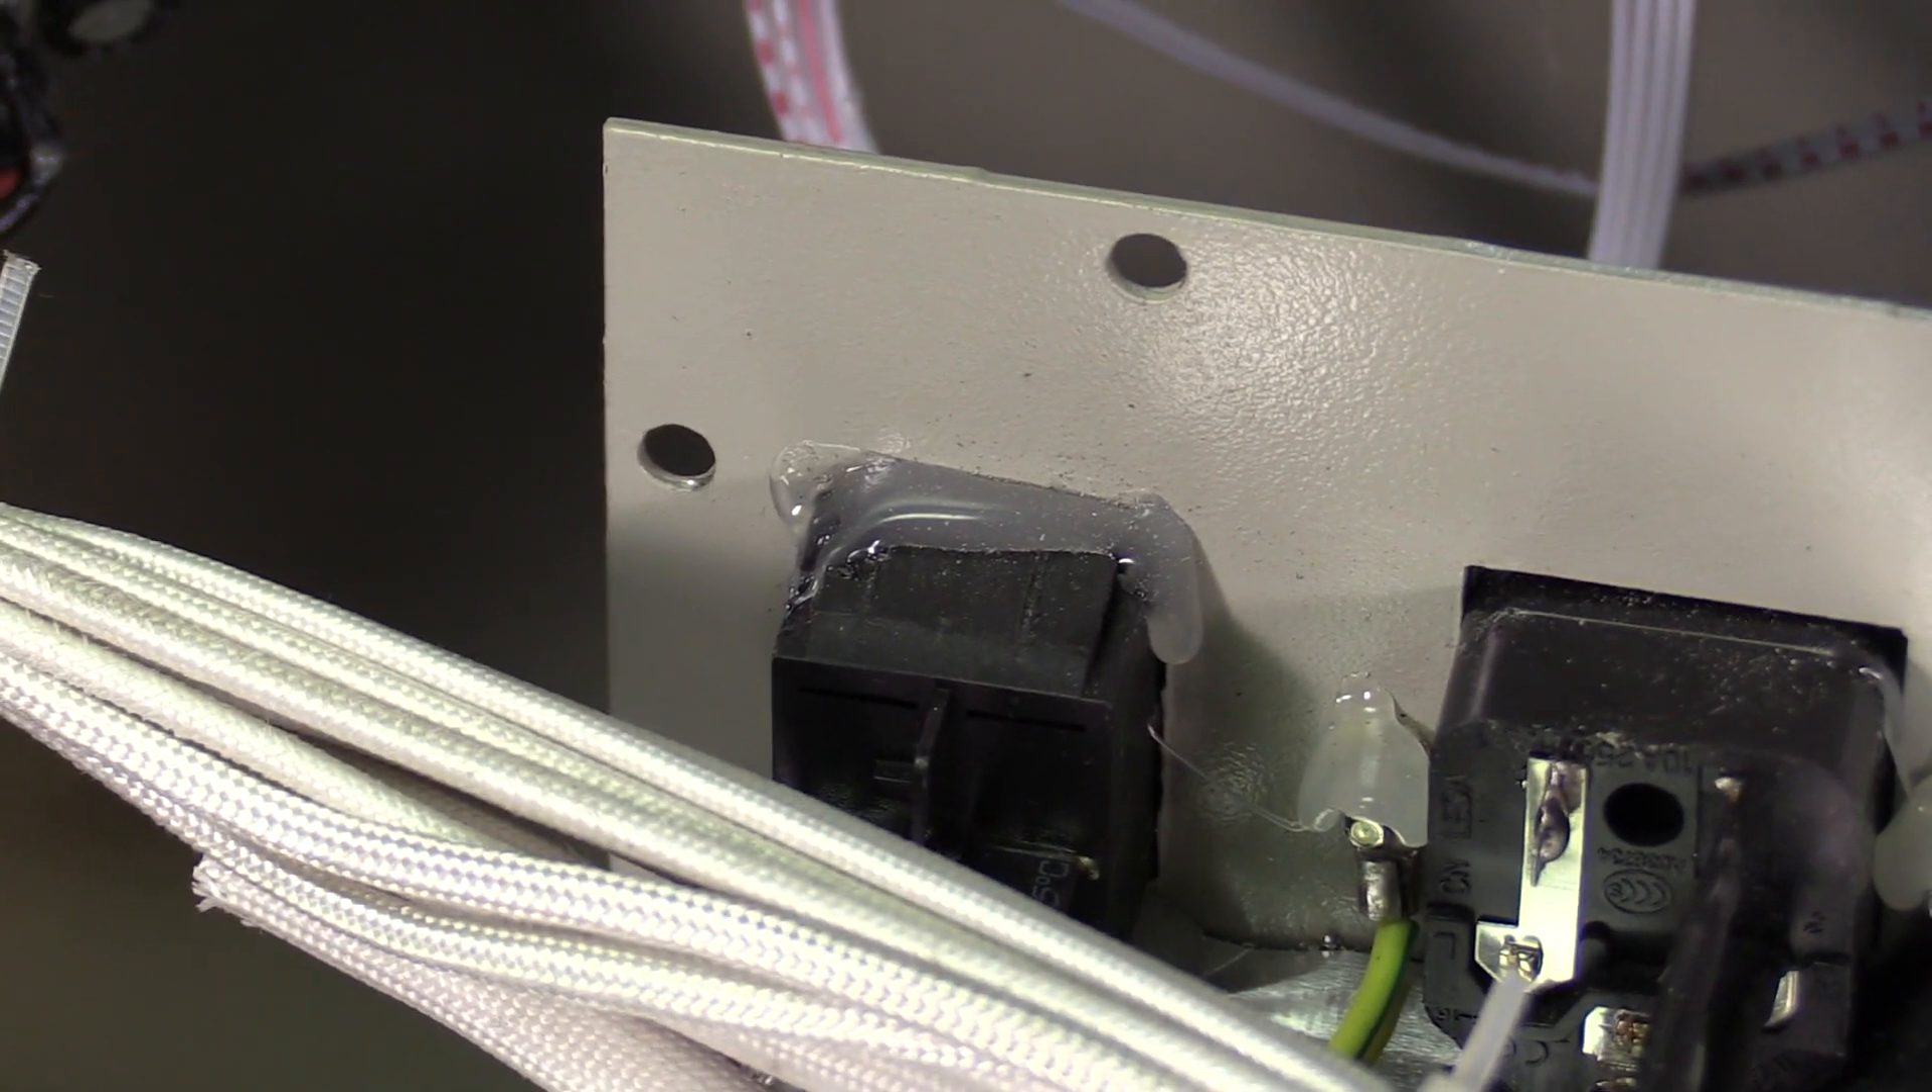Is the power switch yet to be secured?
No.